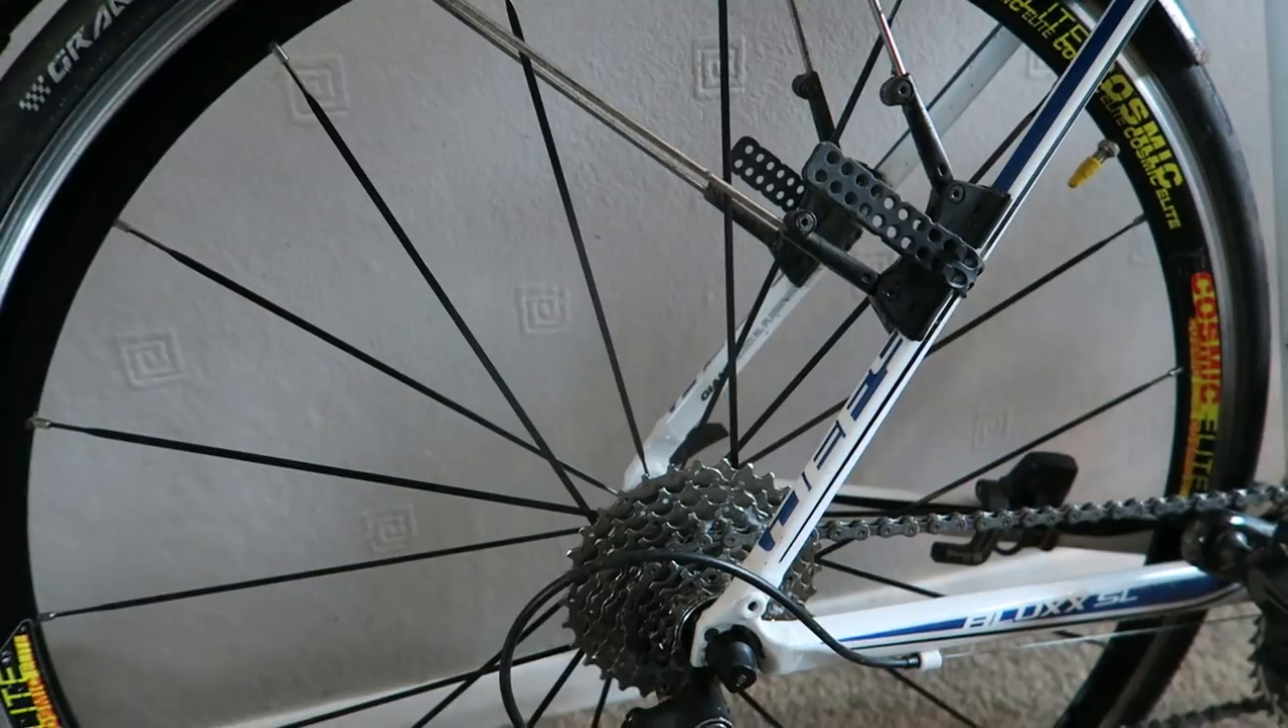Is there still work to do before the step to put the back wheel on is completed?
No.